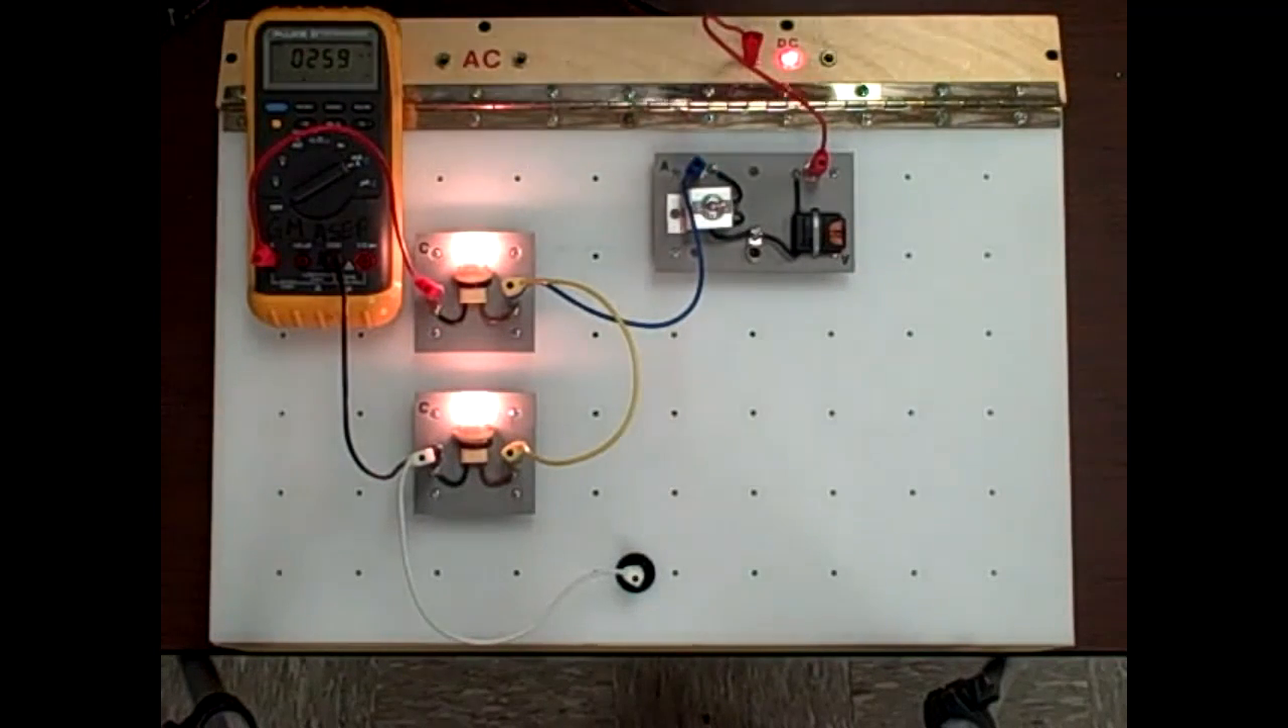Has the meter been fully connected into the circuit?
Yes.